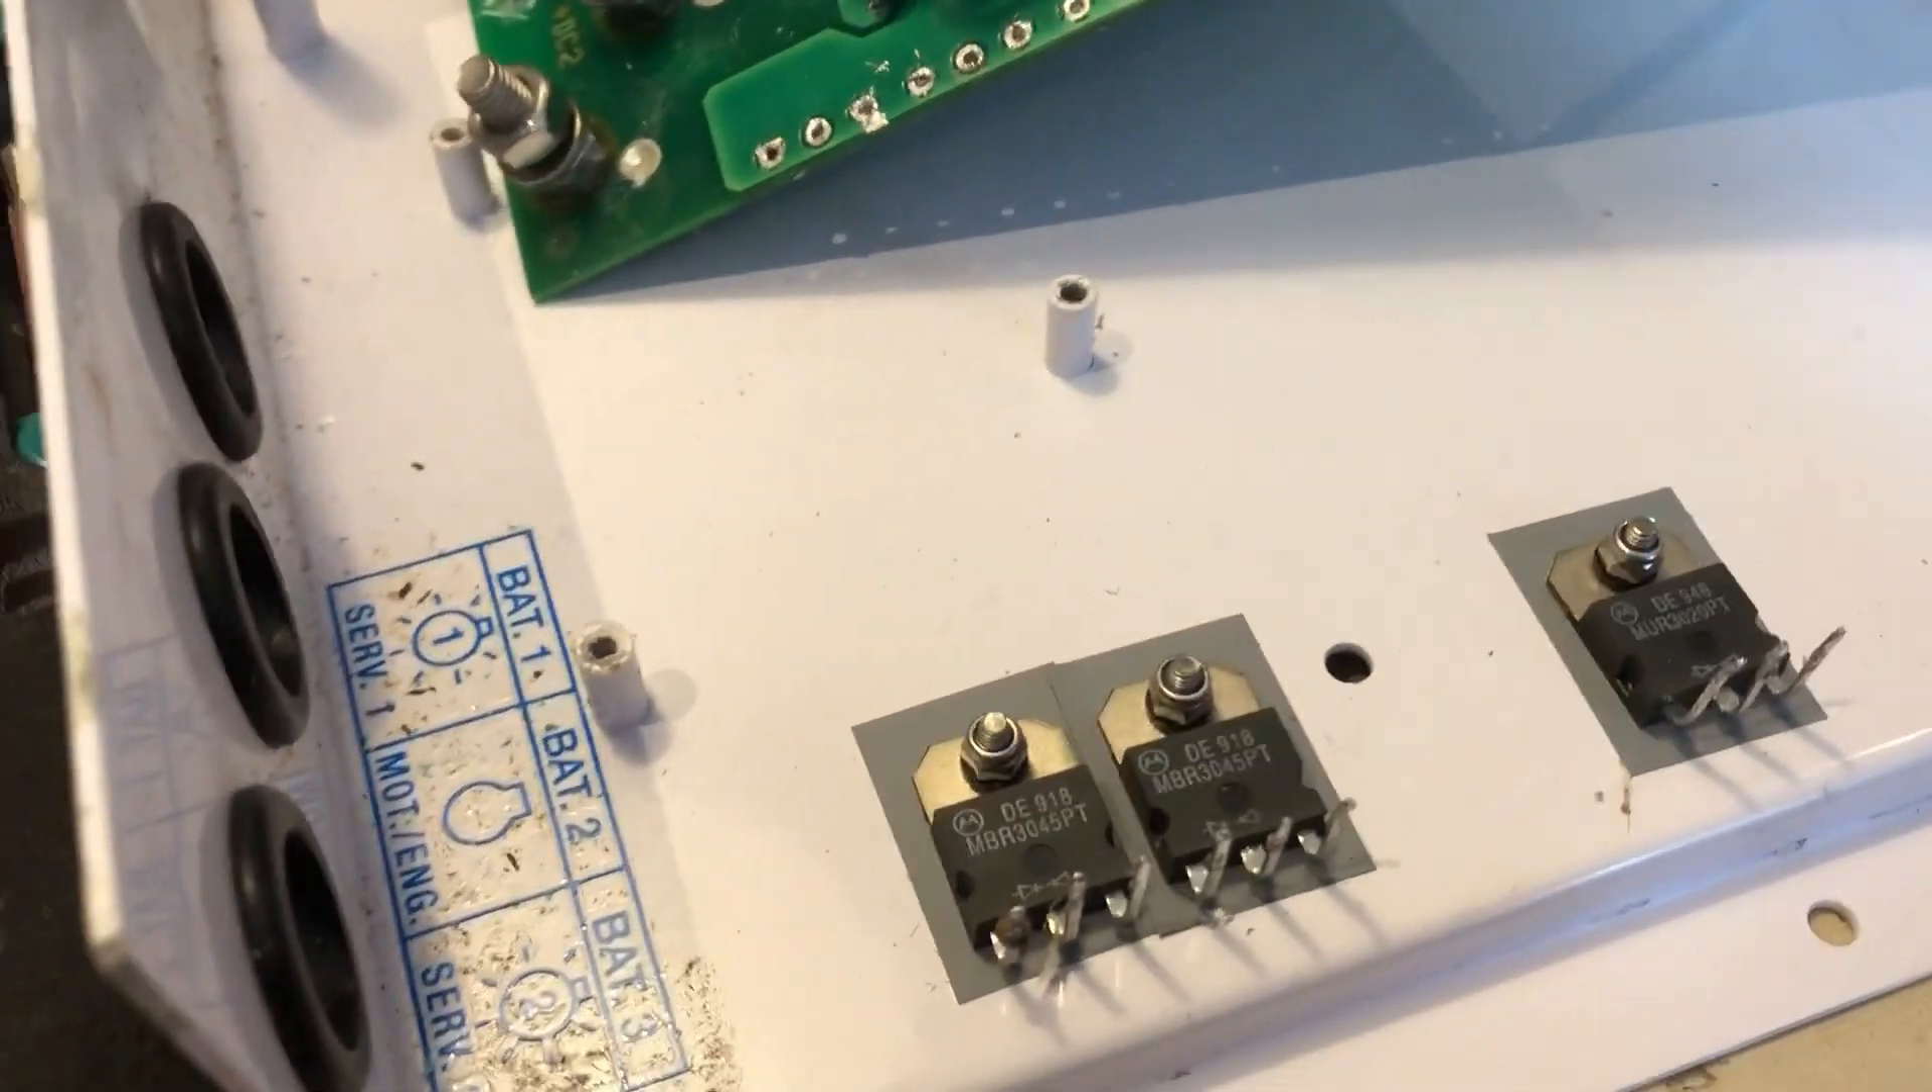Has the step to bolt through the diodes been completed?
Yes.